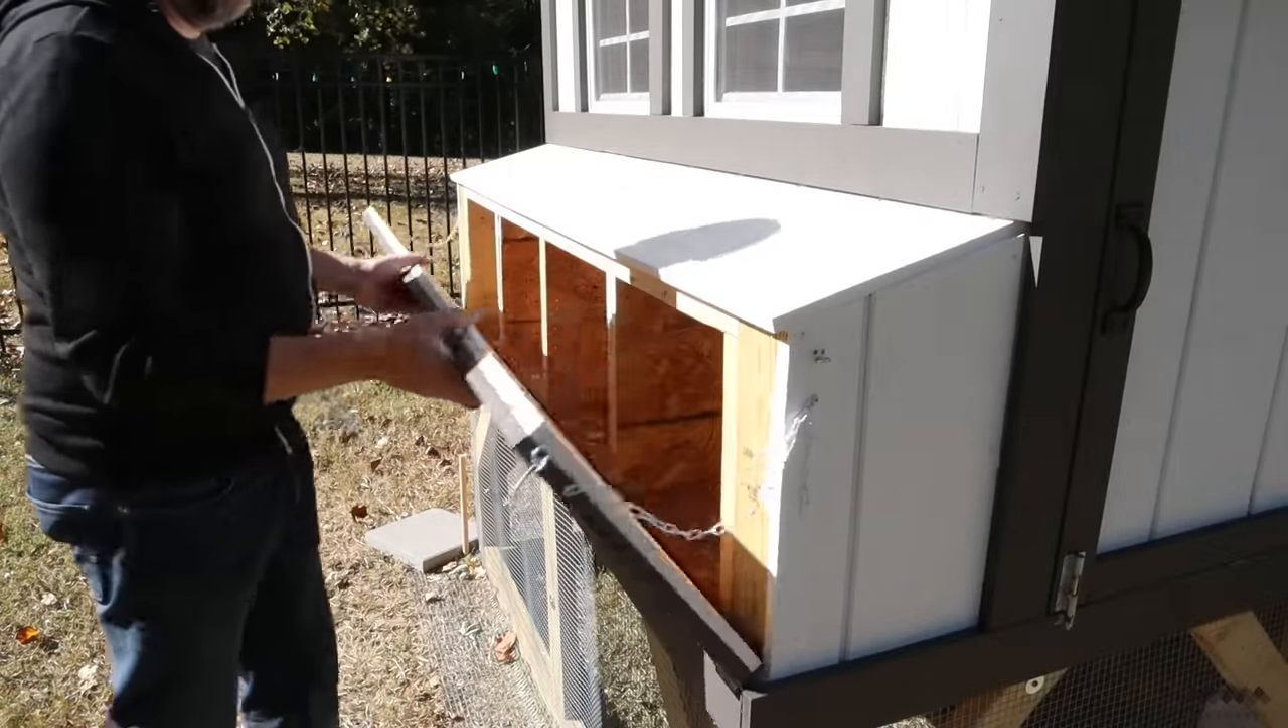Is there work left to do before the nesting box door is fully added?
No.